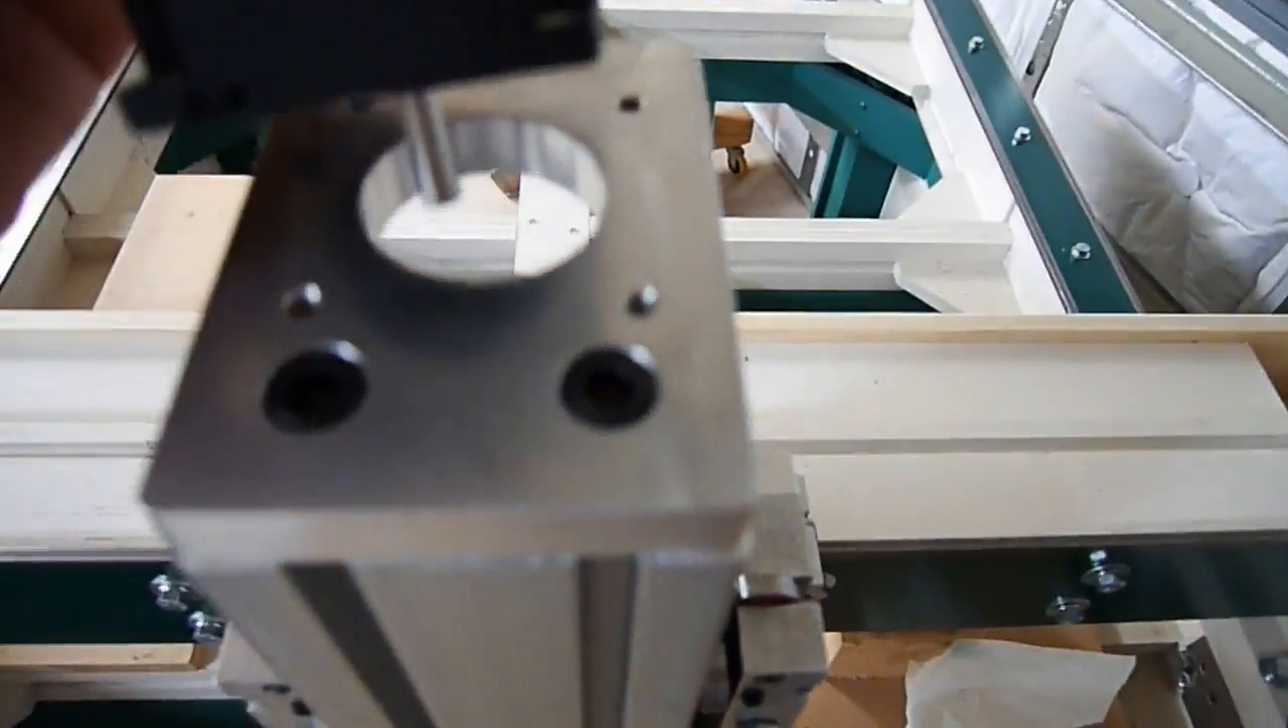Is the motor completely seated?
No.